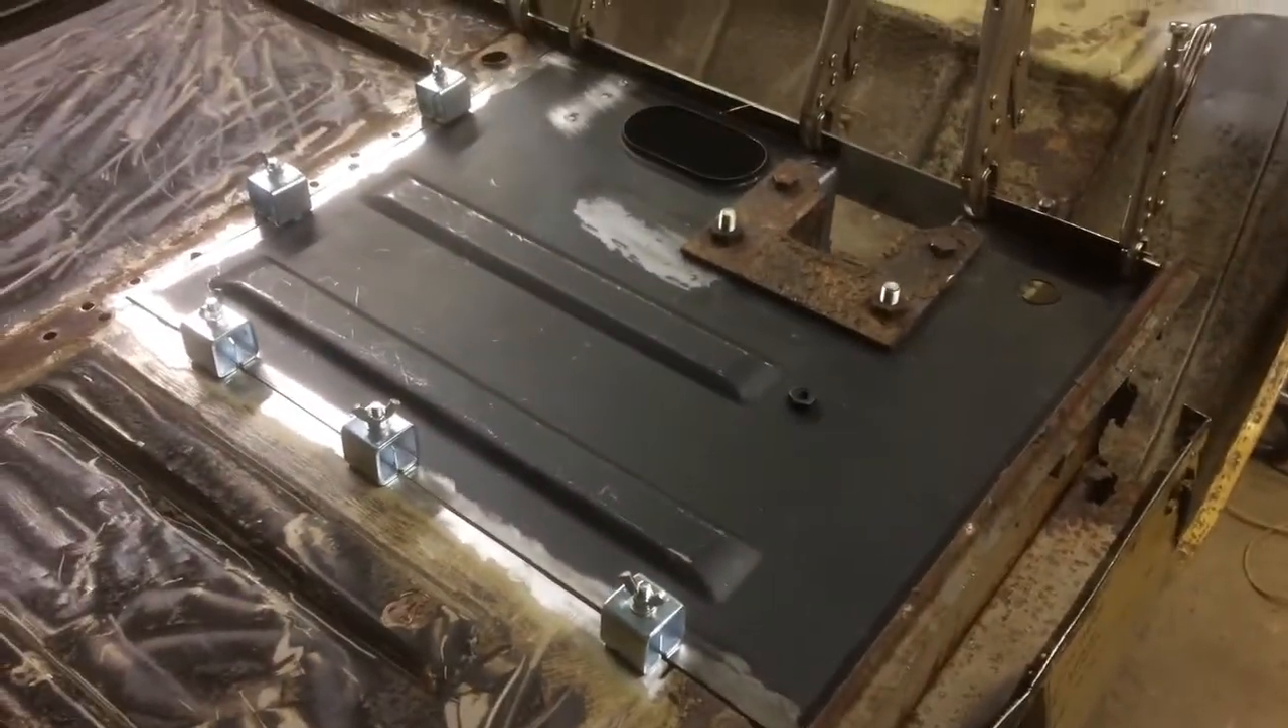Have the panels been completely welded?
No.